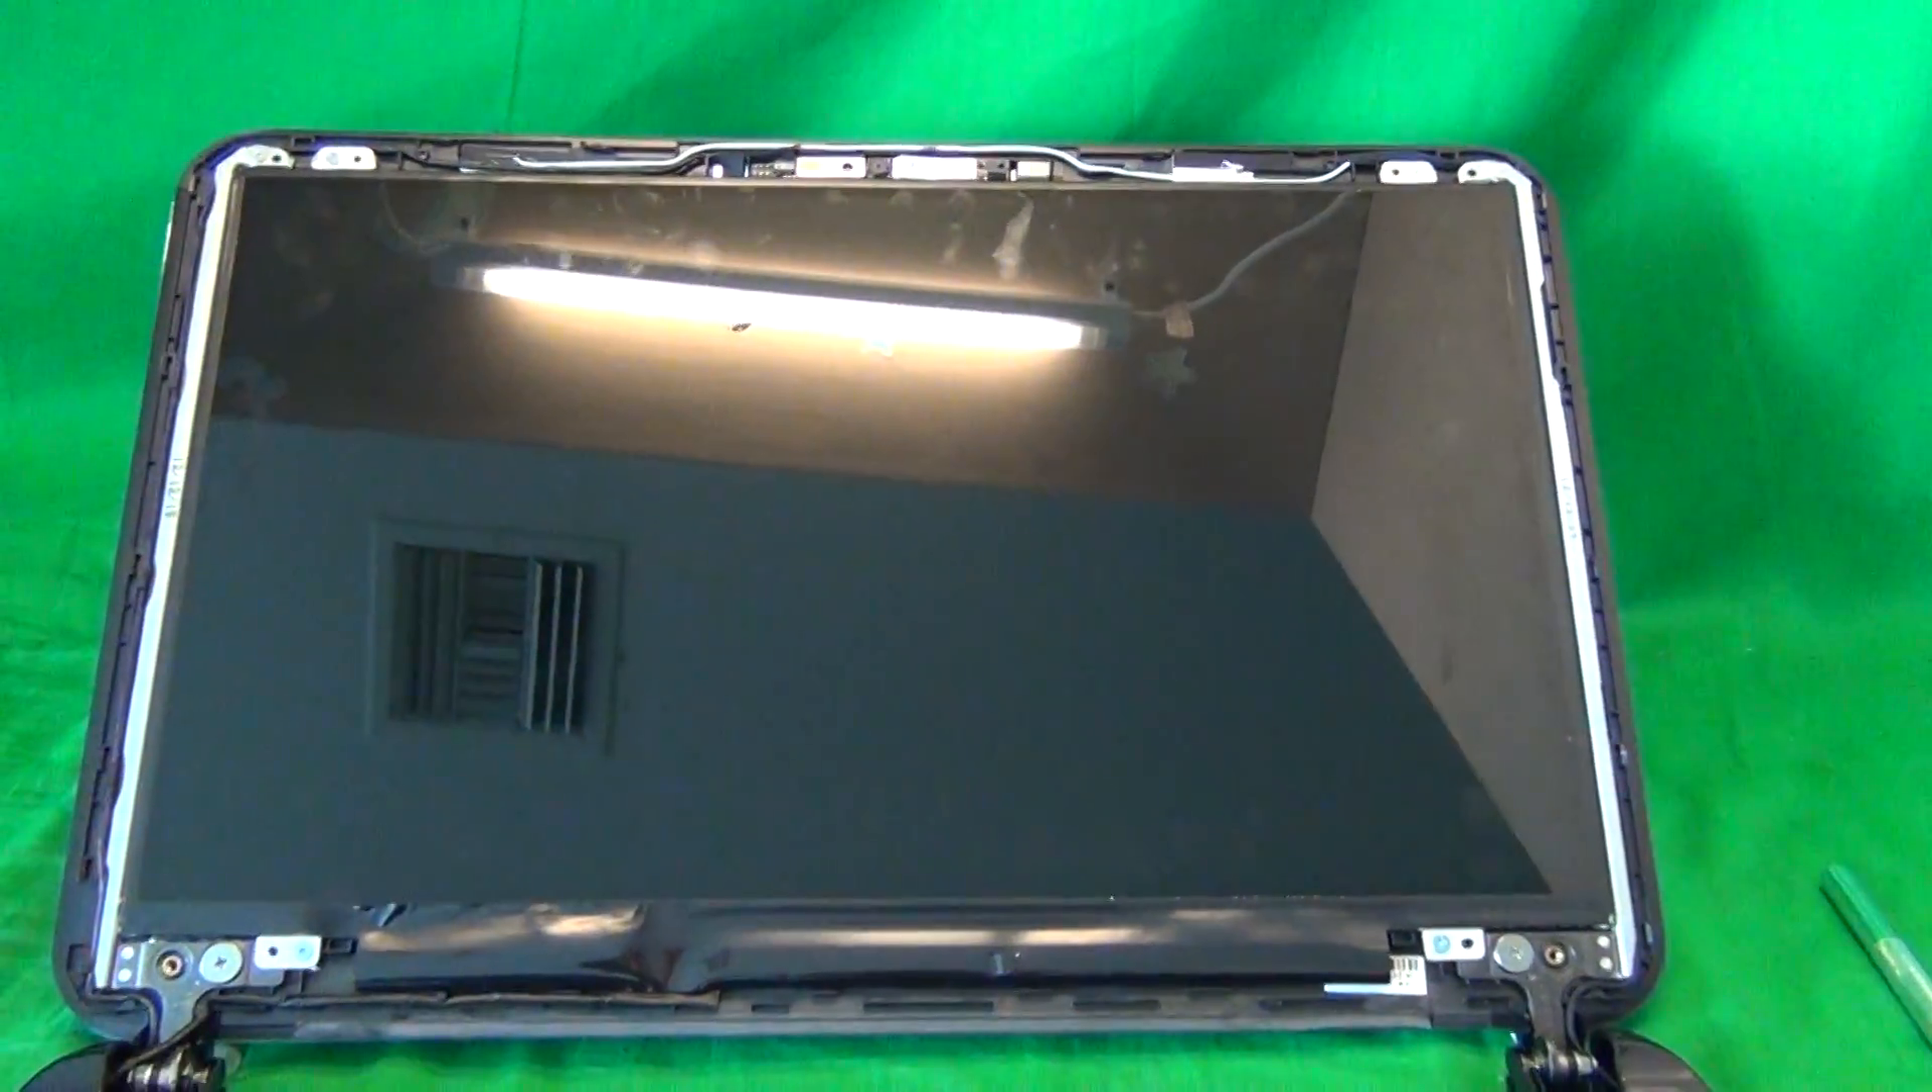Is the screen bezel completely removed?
Yes.